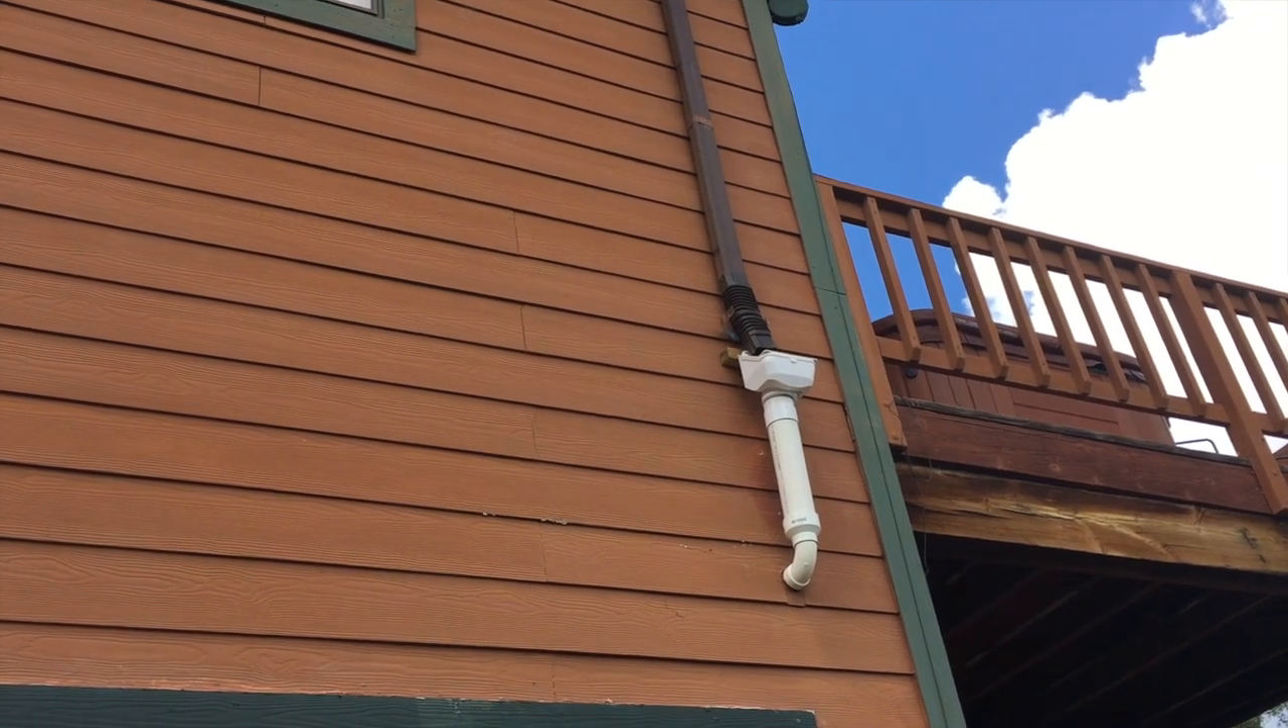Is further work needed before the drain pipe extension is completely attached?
No.